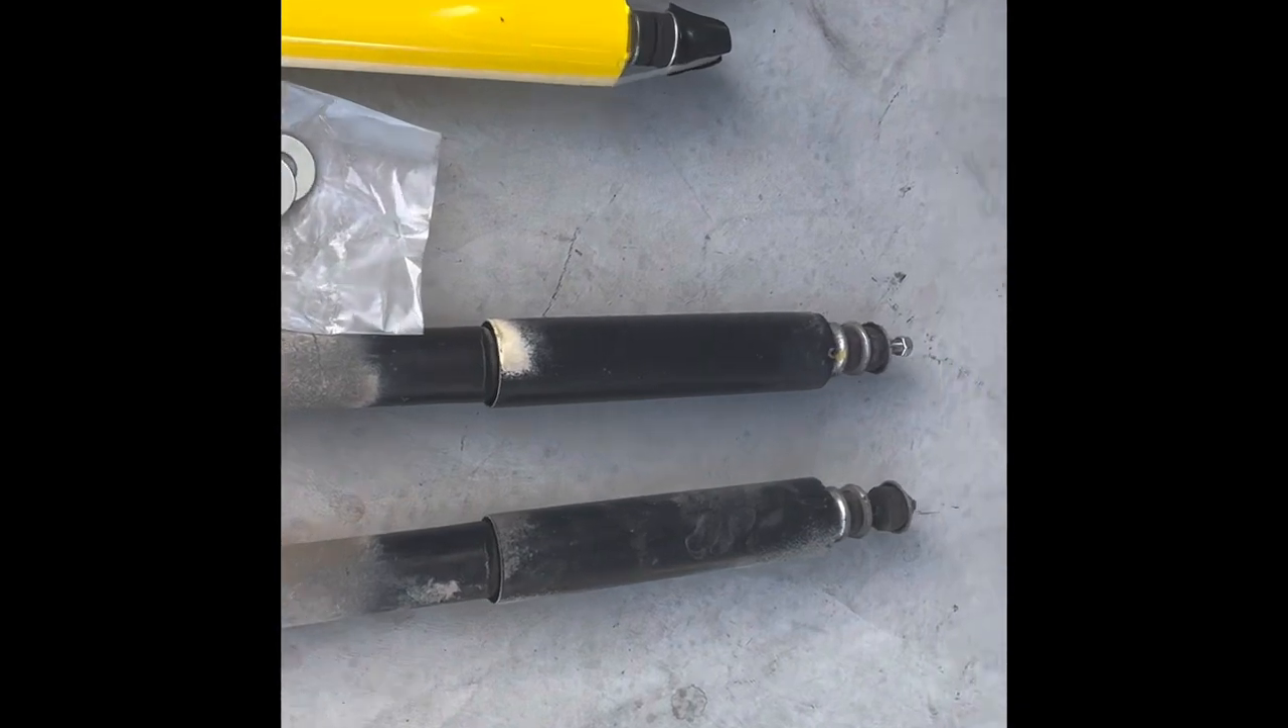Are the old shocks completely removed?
Yes.